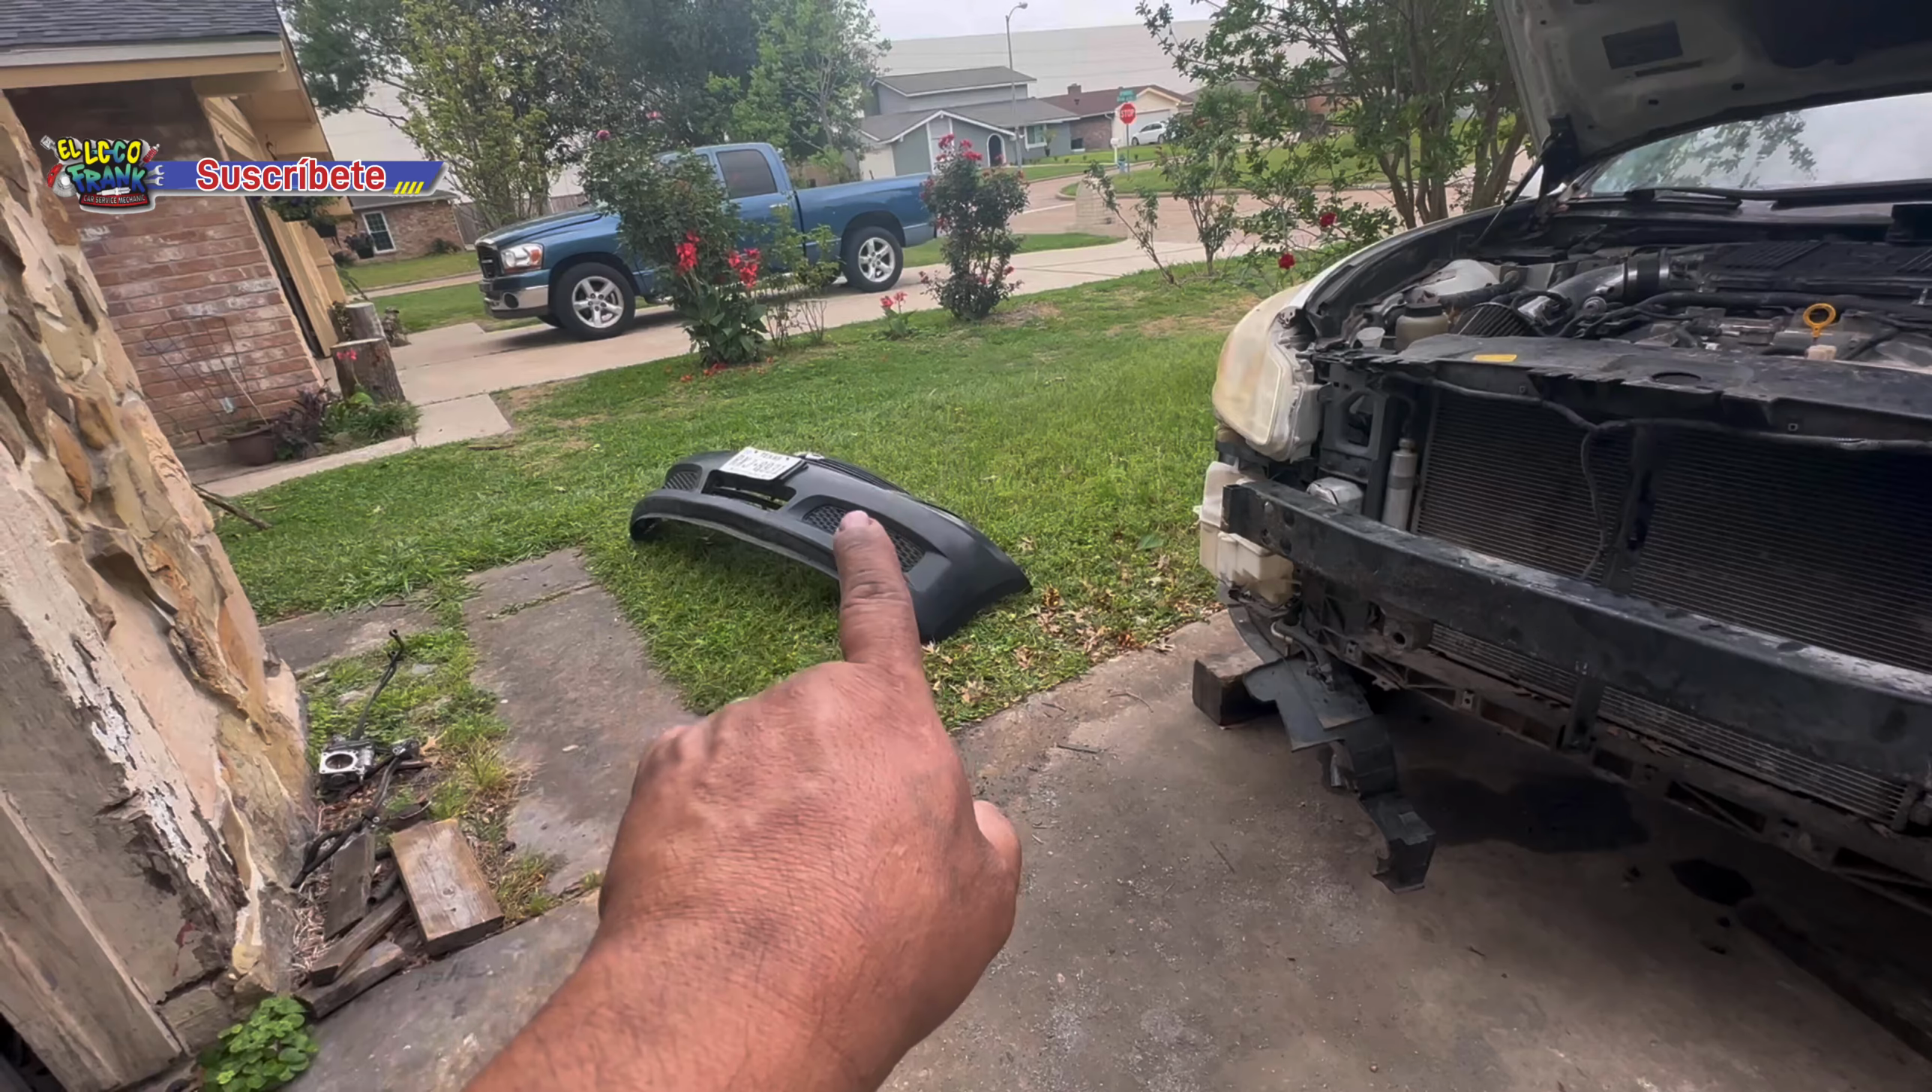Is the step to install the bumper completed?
No.